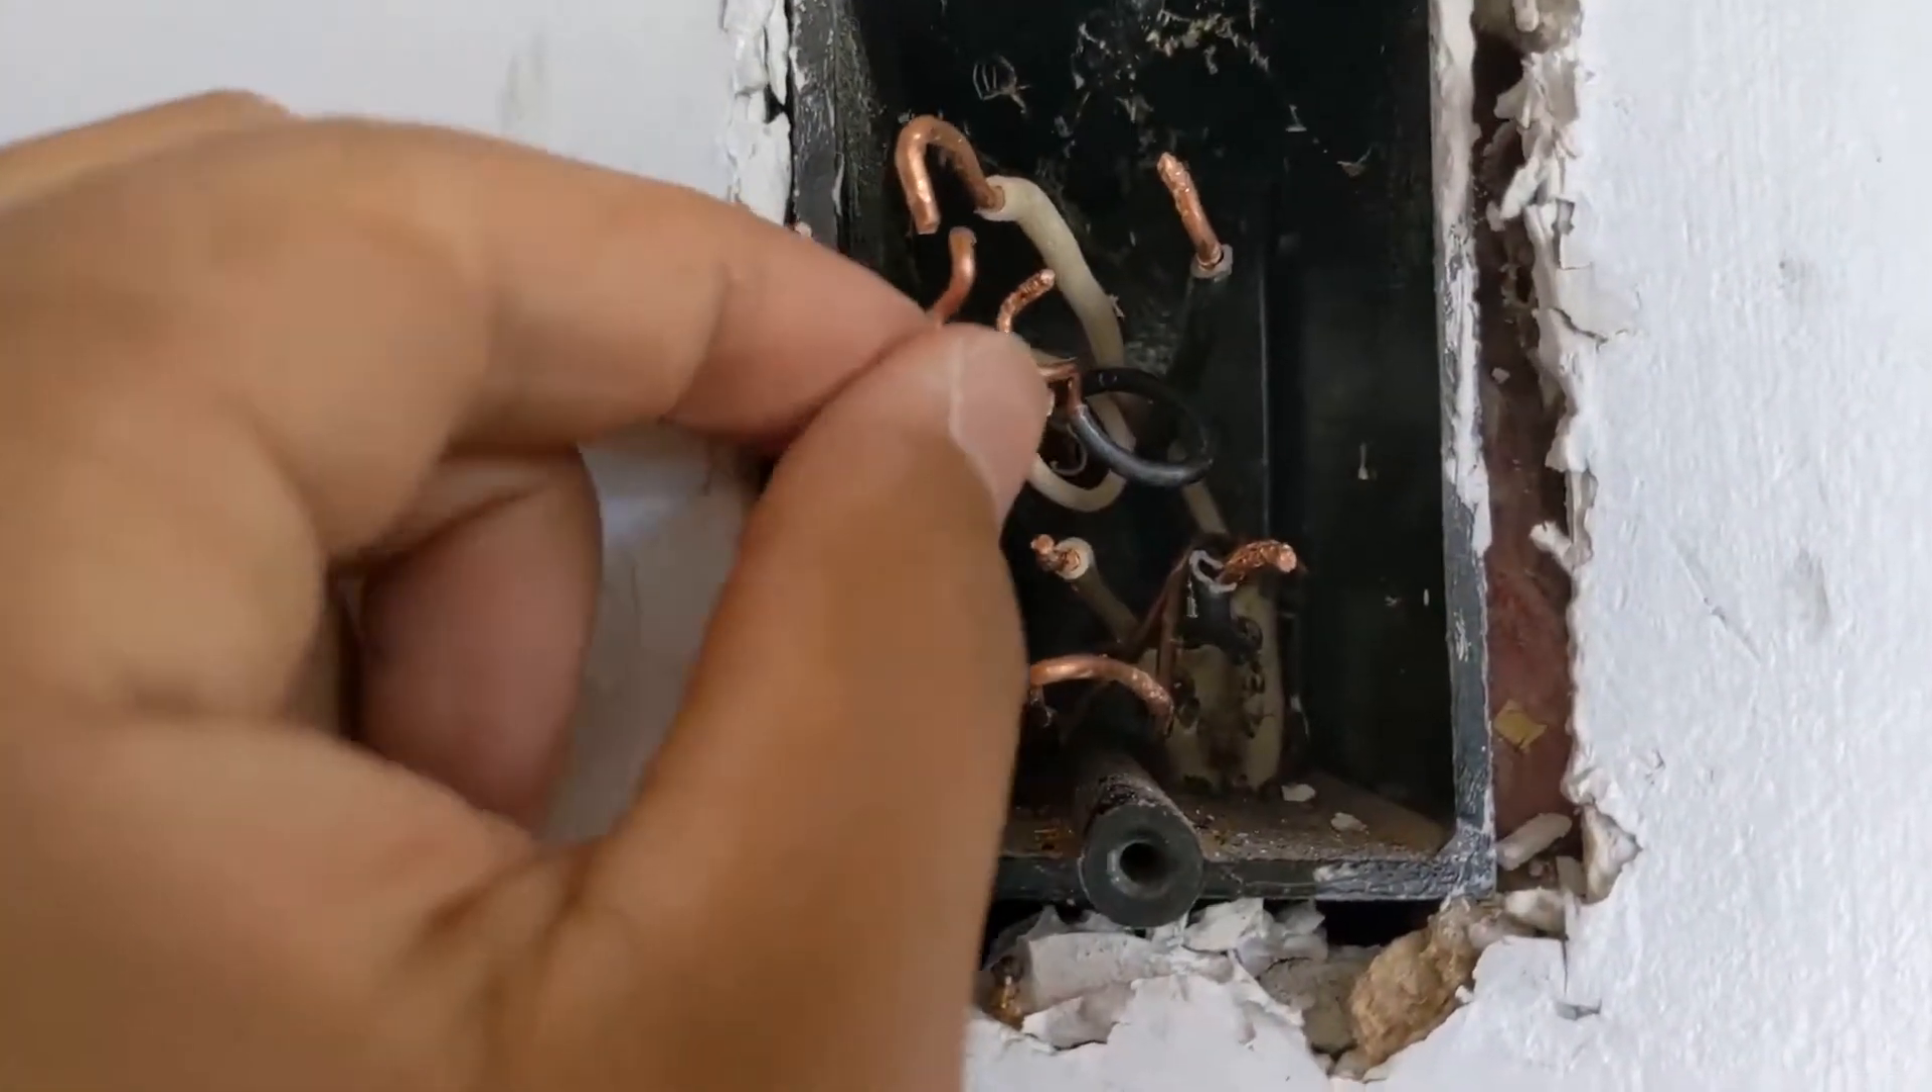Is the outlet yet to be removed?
No.